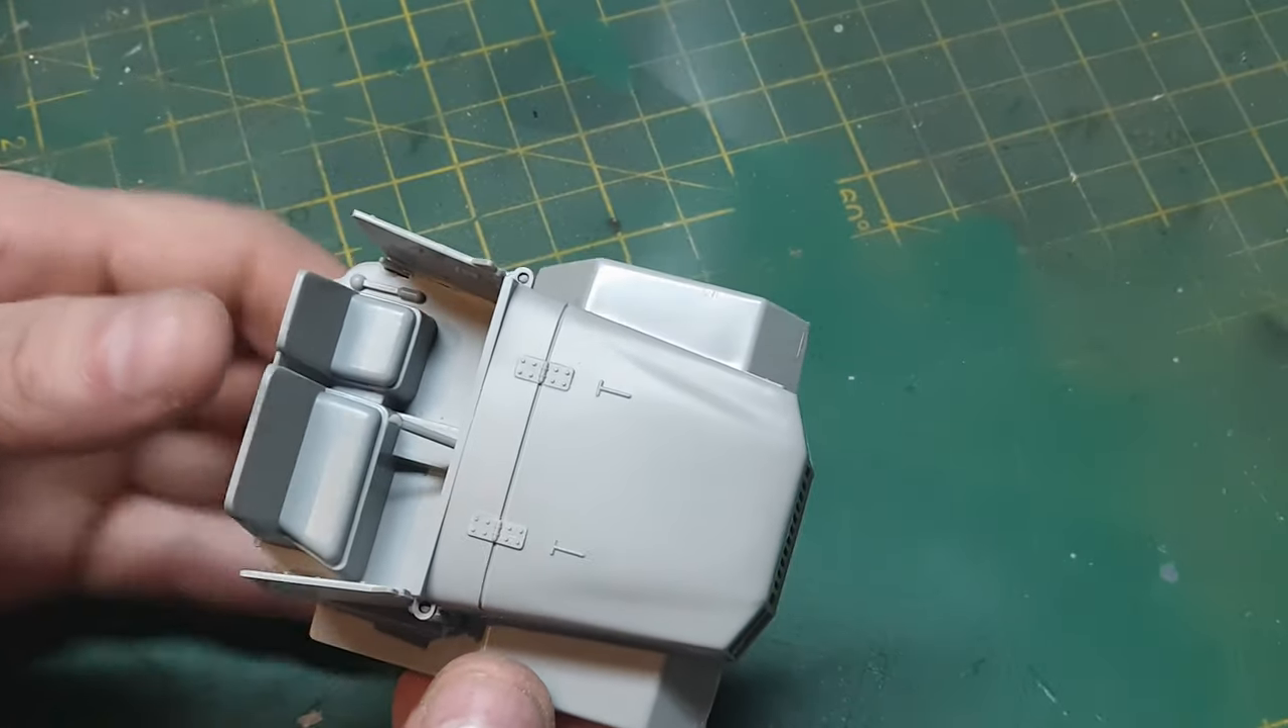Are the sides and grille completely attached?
Yes.